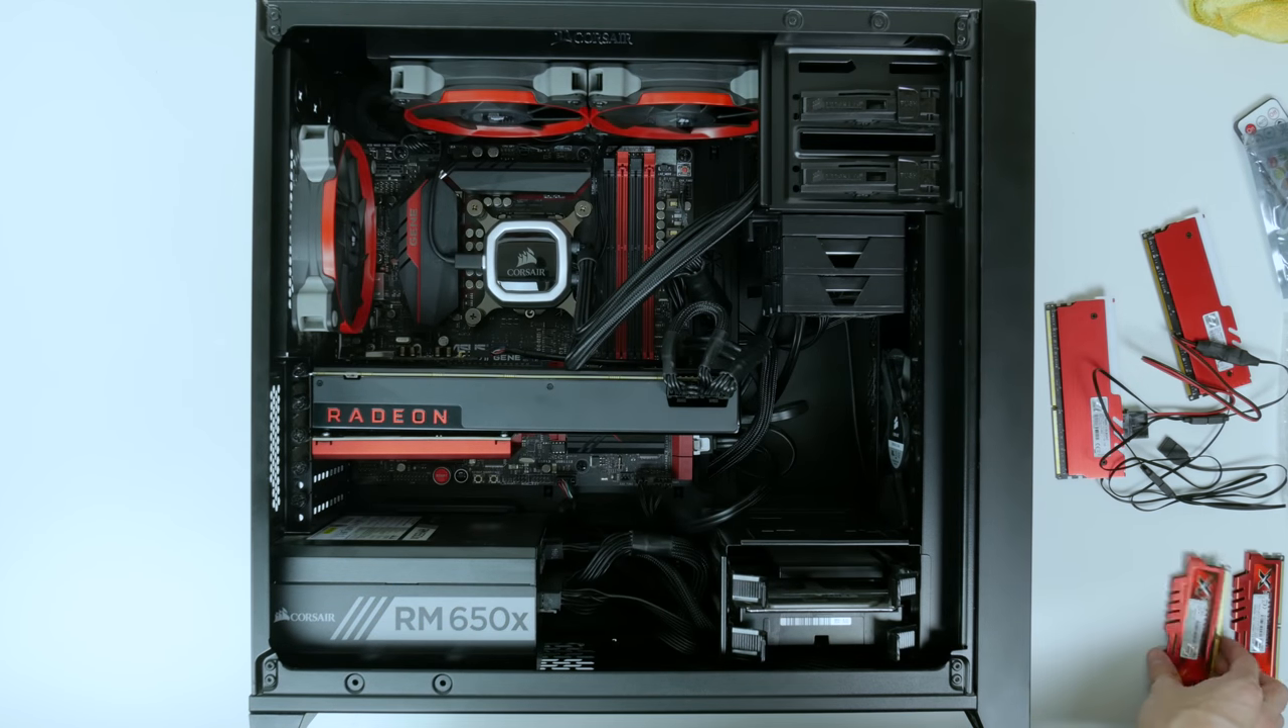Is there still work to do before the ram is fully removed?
No.